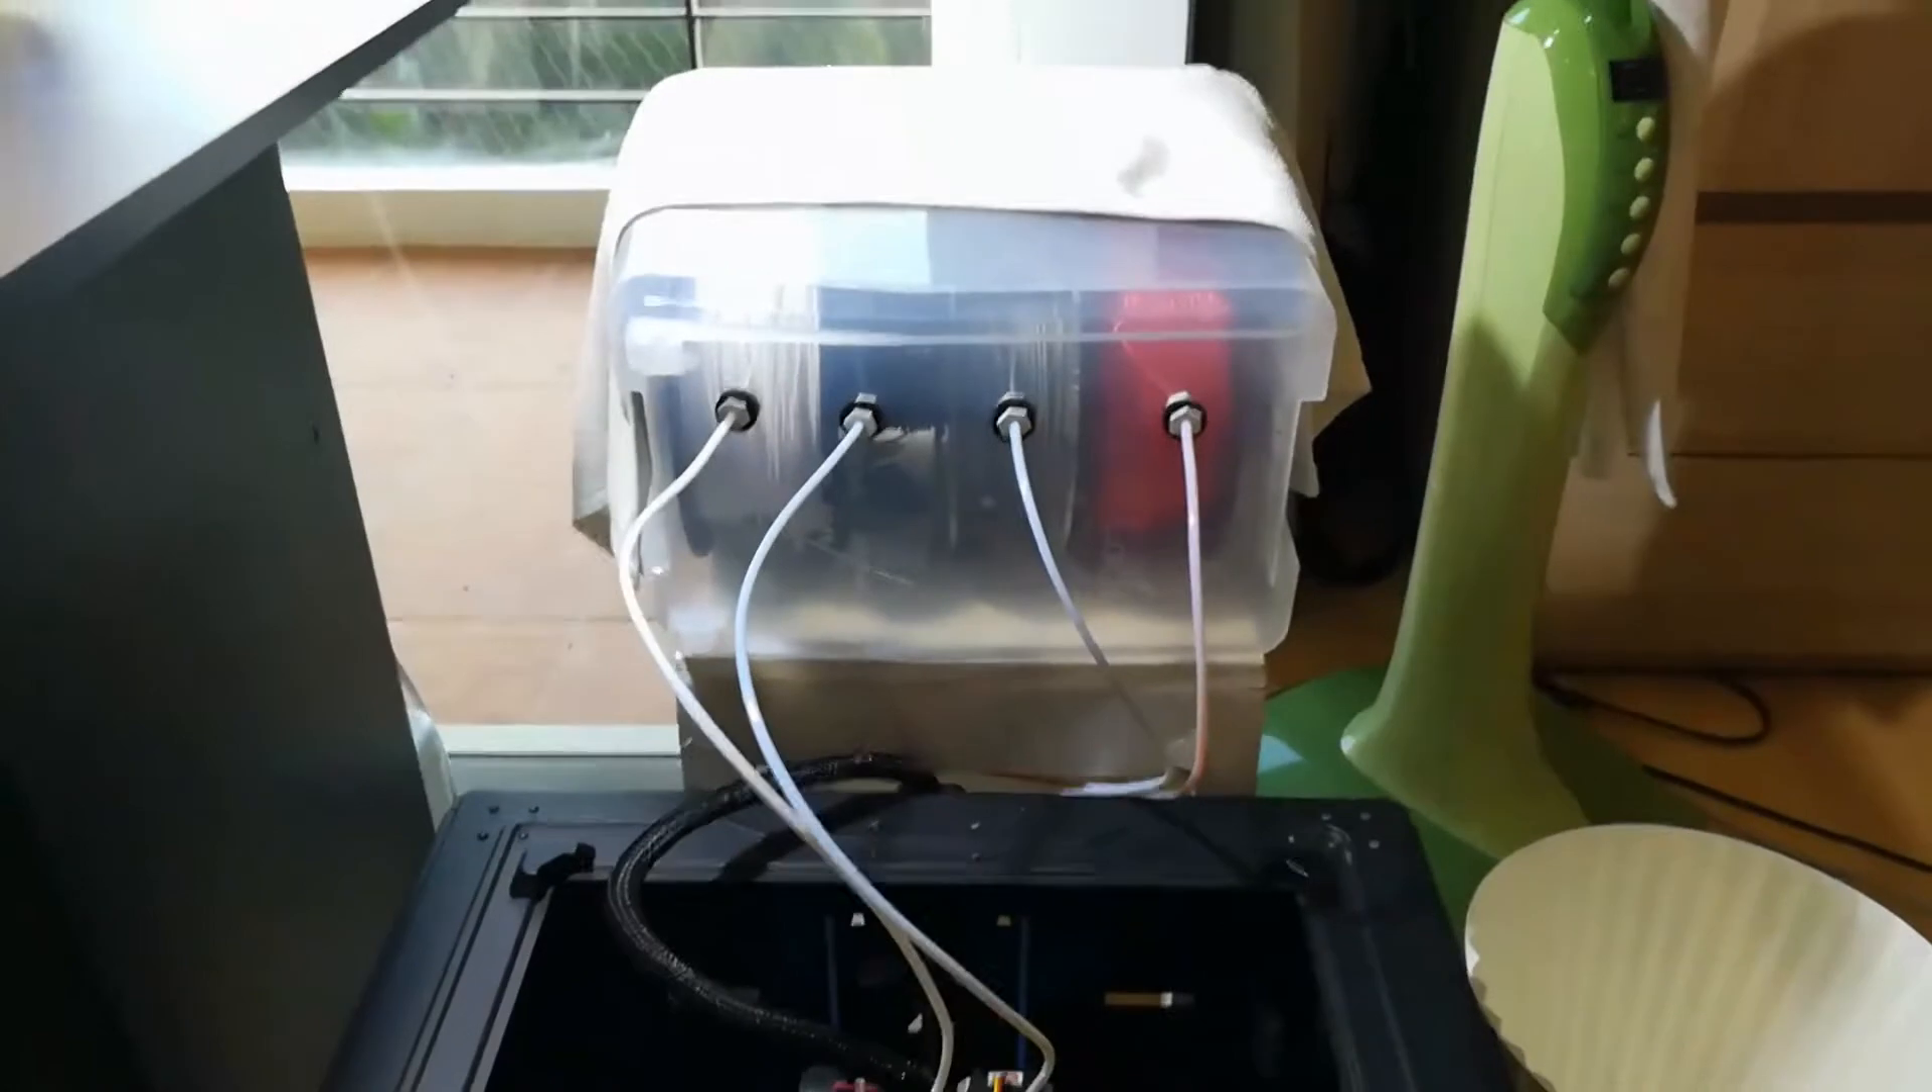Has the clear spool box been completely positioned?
Yes.